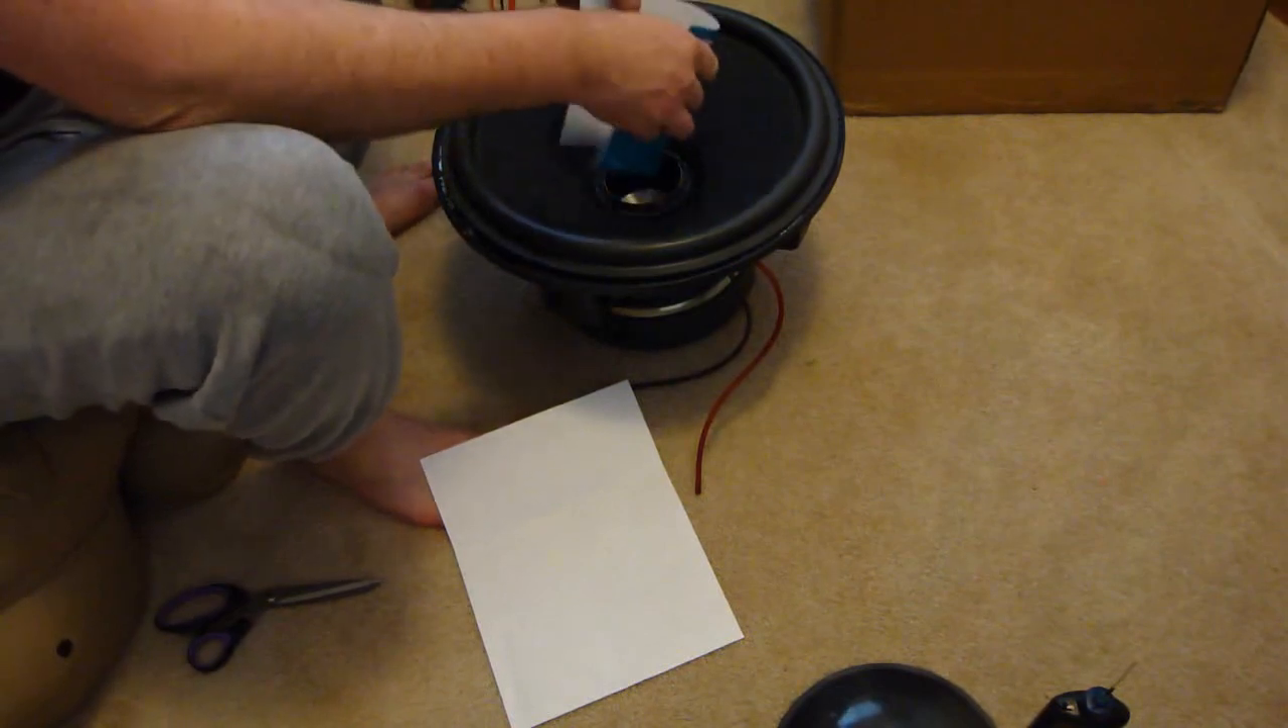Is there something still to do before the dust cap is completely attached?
Yes.